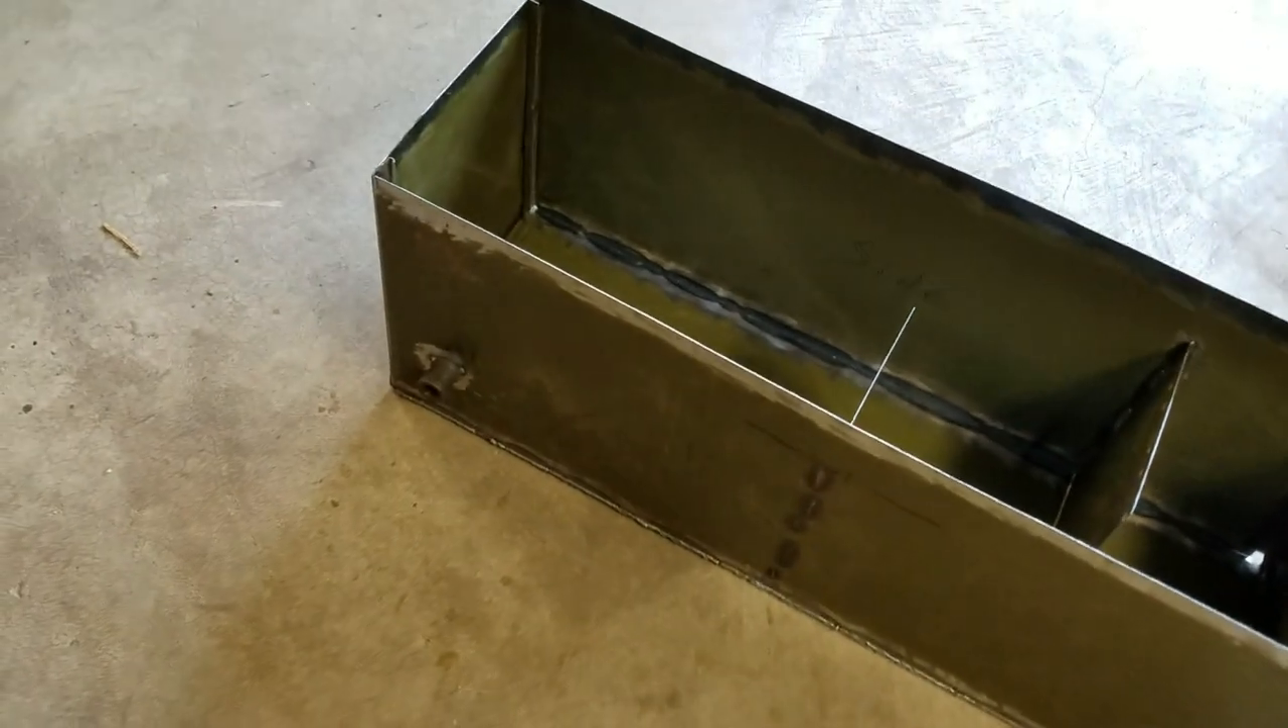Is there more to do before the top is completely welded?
Yes.